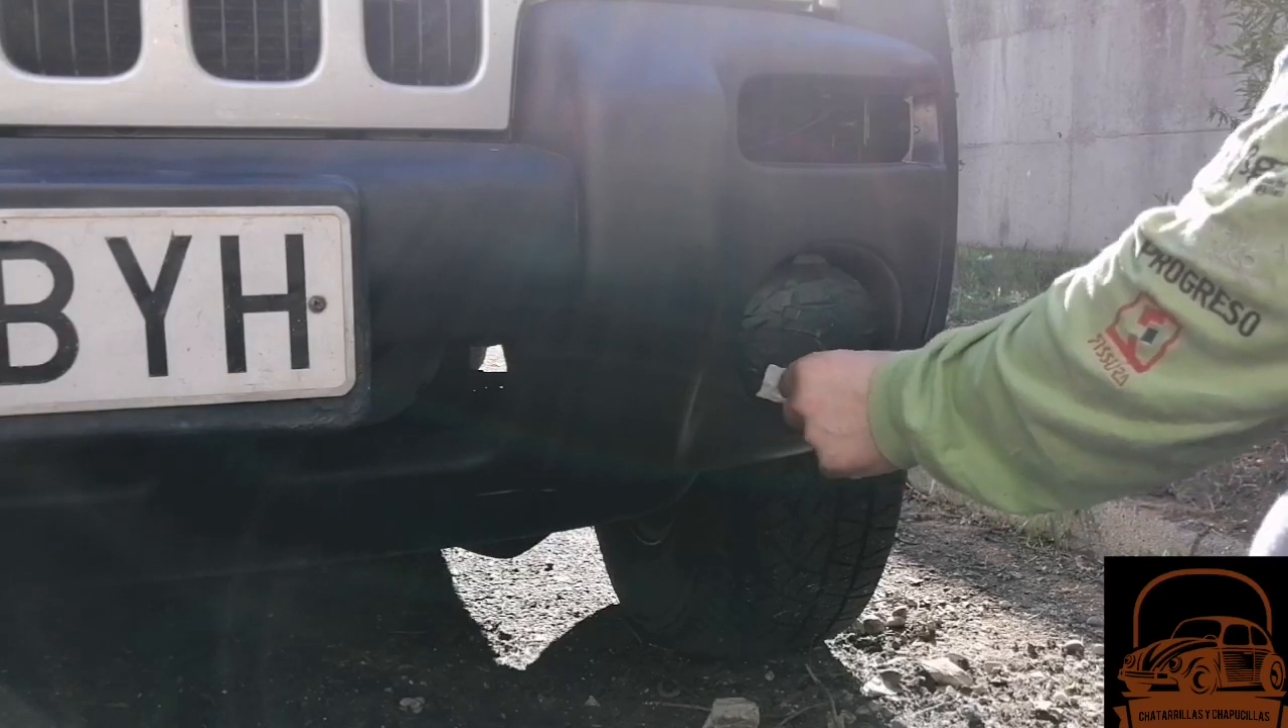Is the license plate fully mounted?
Yes.